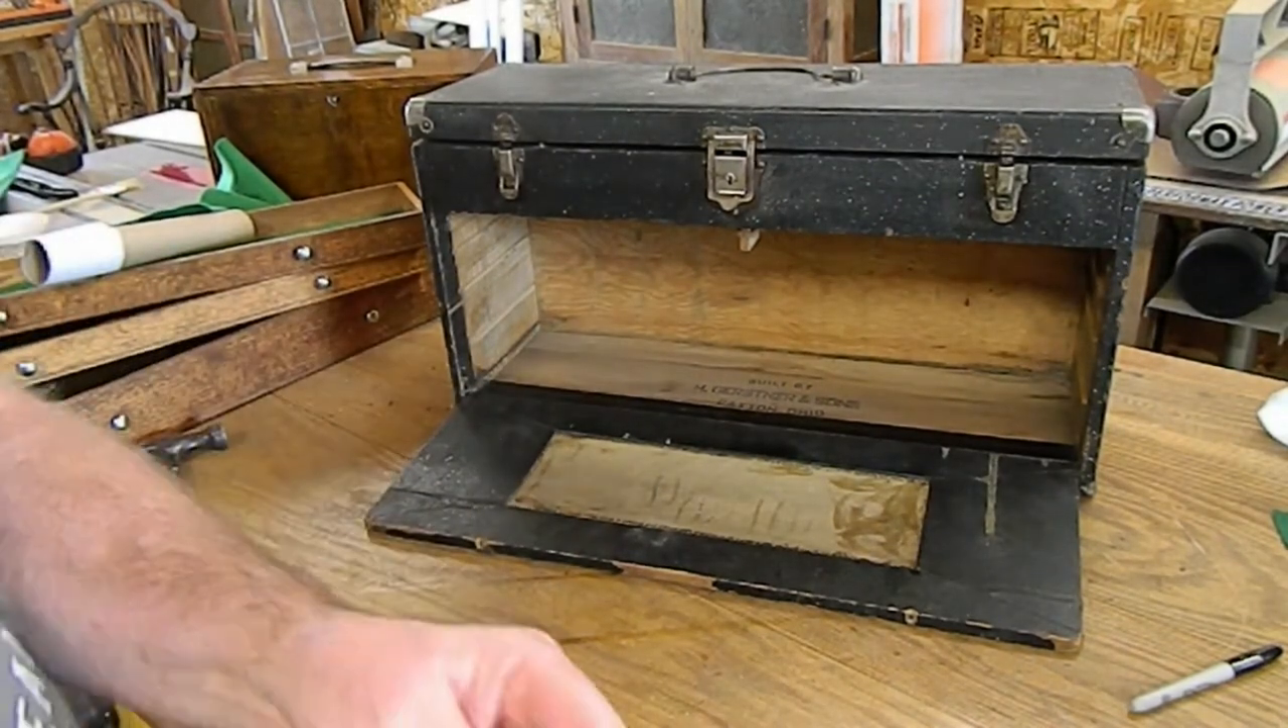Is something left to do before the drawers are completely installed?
Yes.